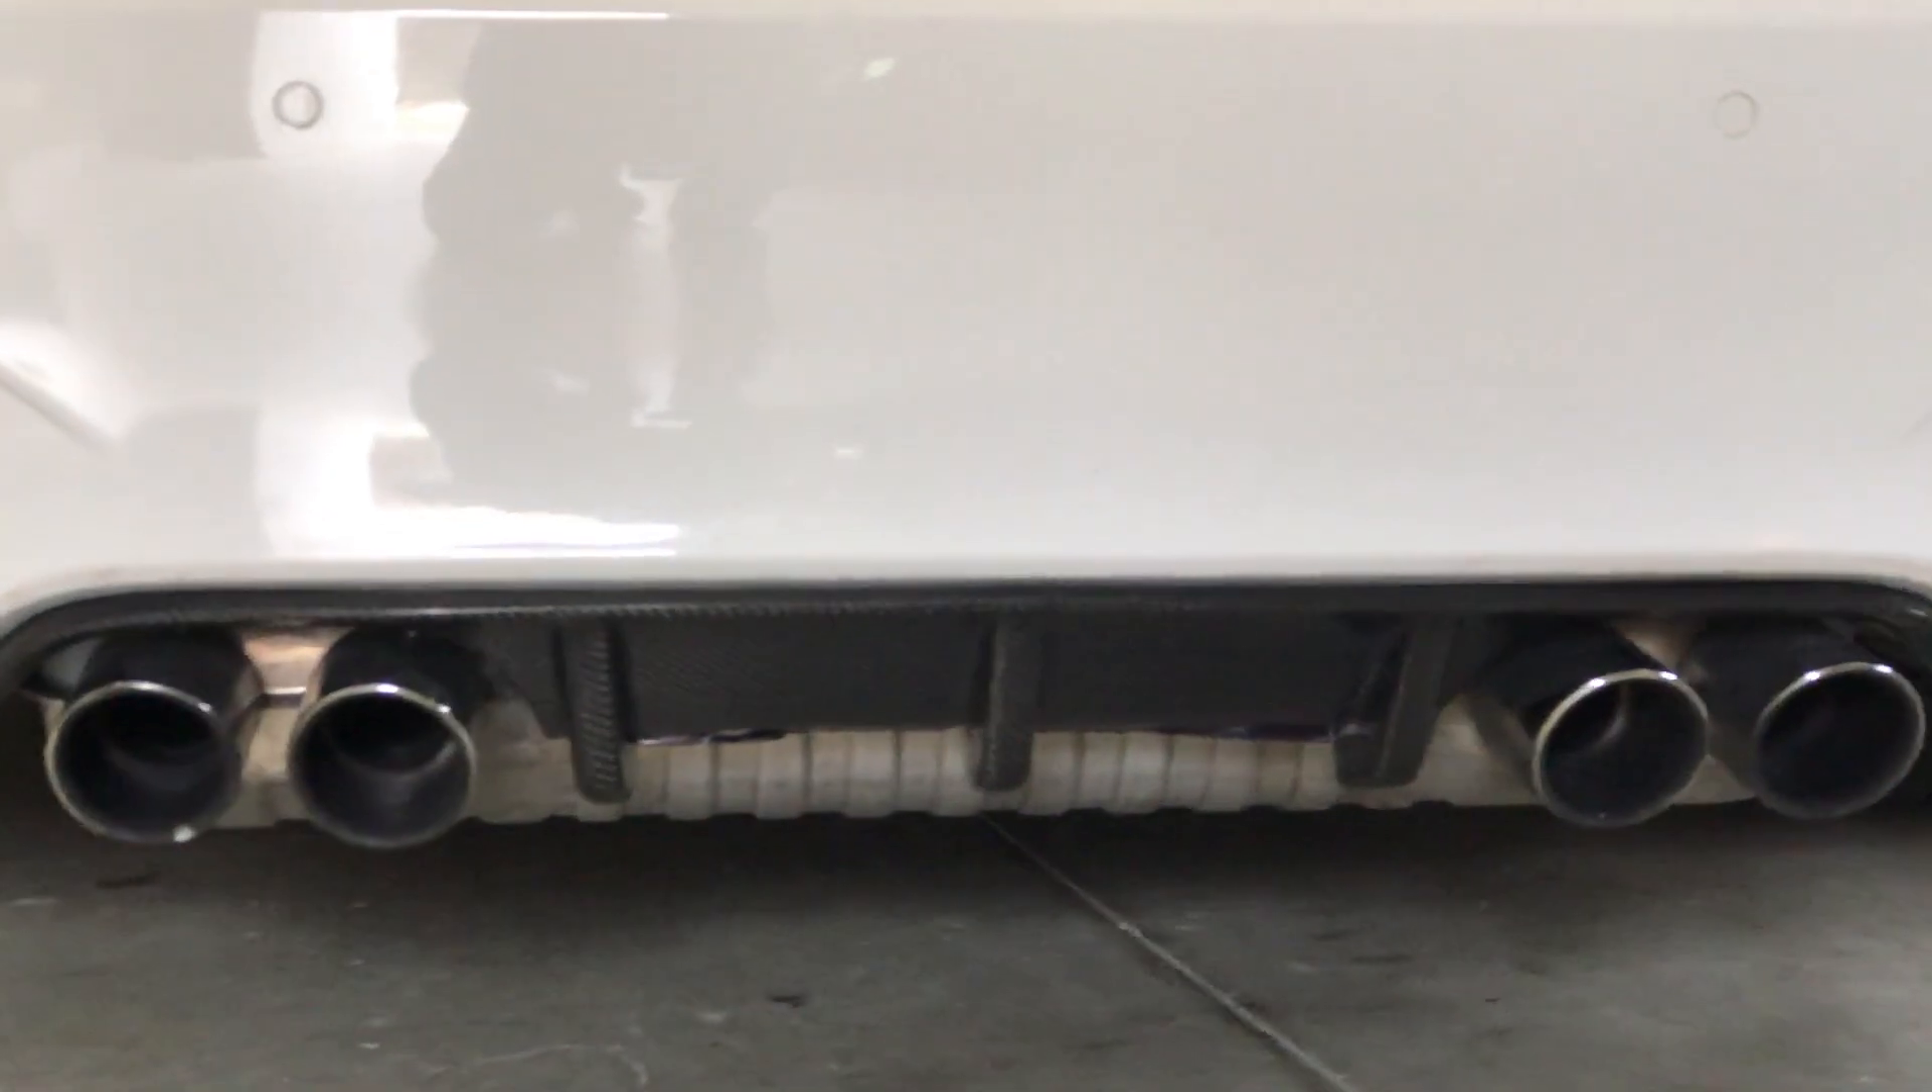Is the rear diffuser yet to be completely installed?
No.